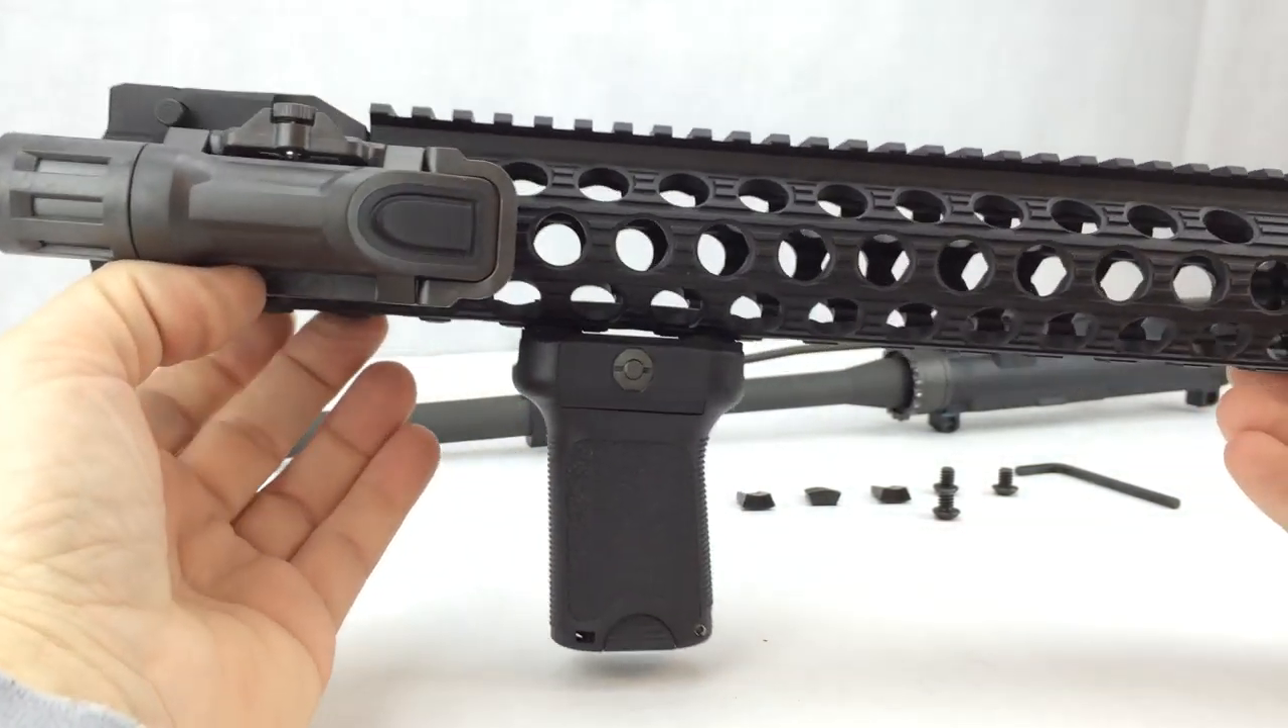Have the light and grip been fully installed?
Yes.